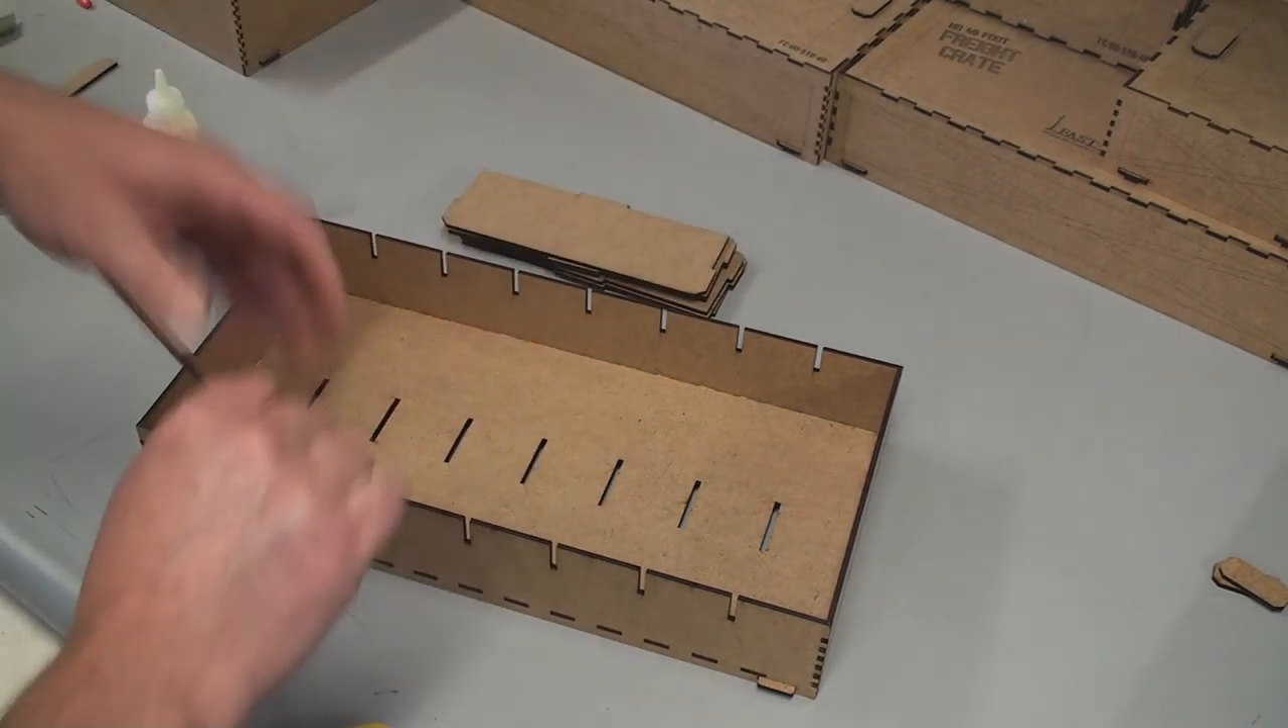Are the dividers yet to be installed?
Yes.